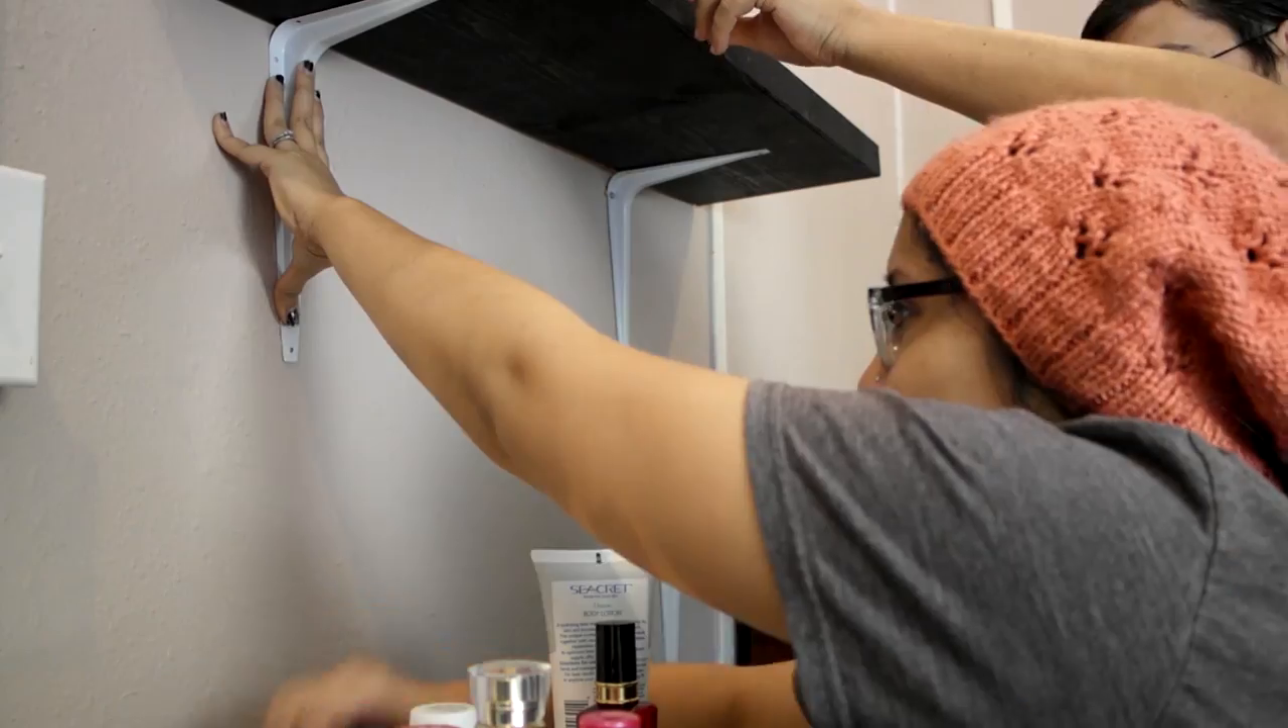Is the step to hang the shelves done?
No.